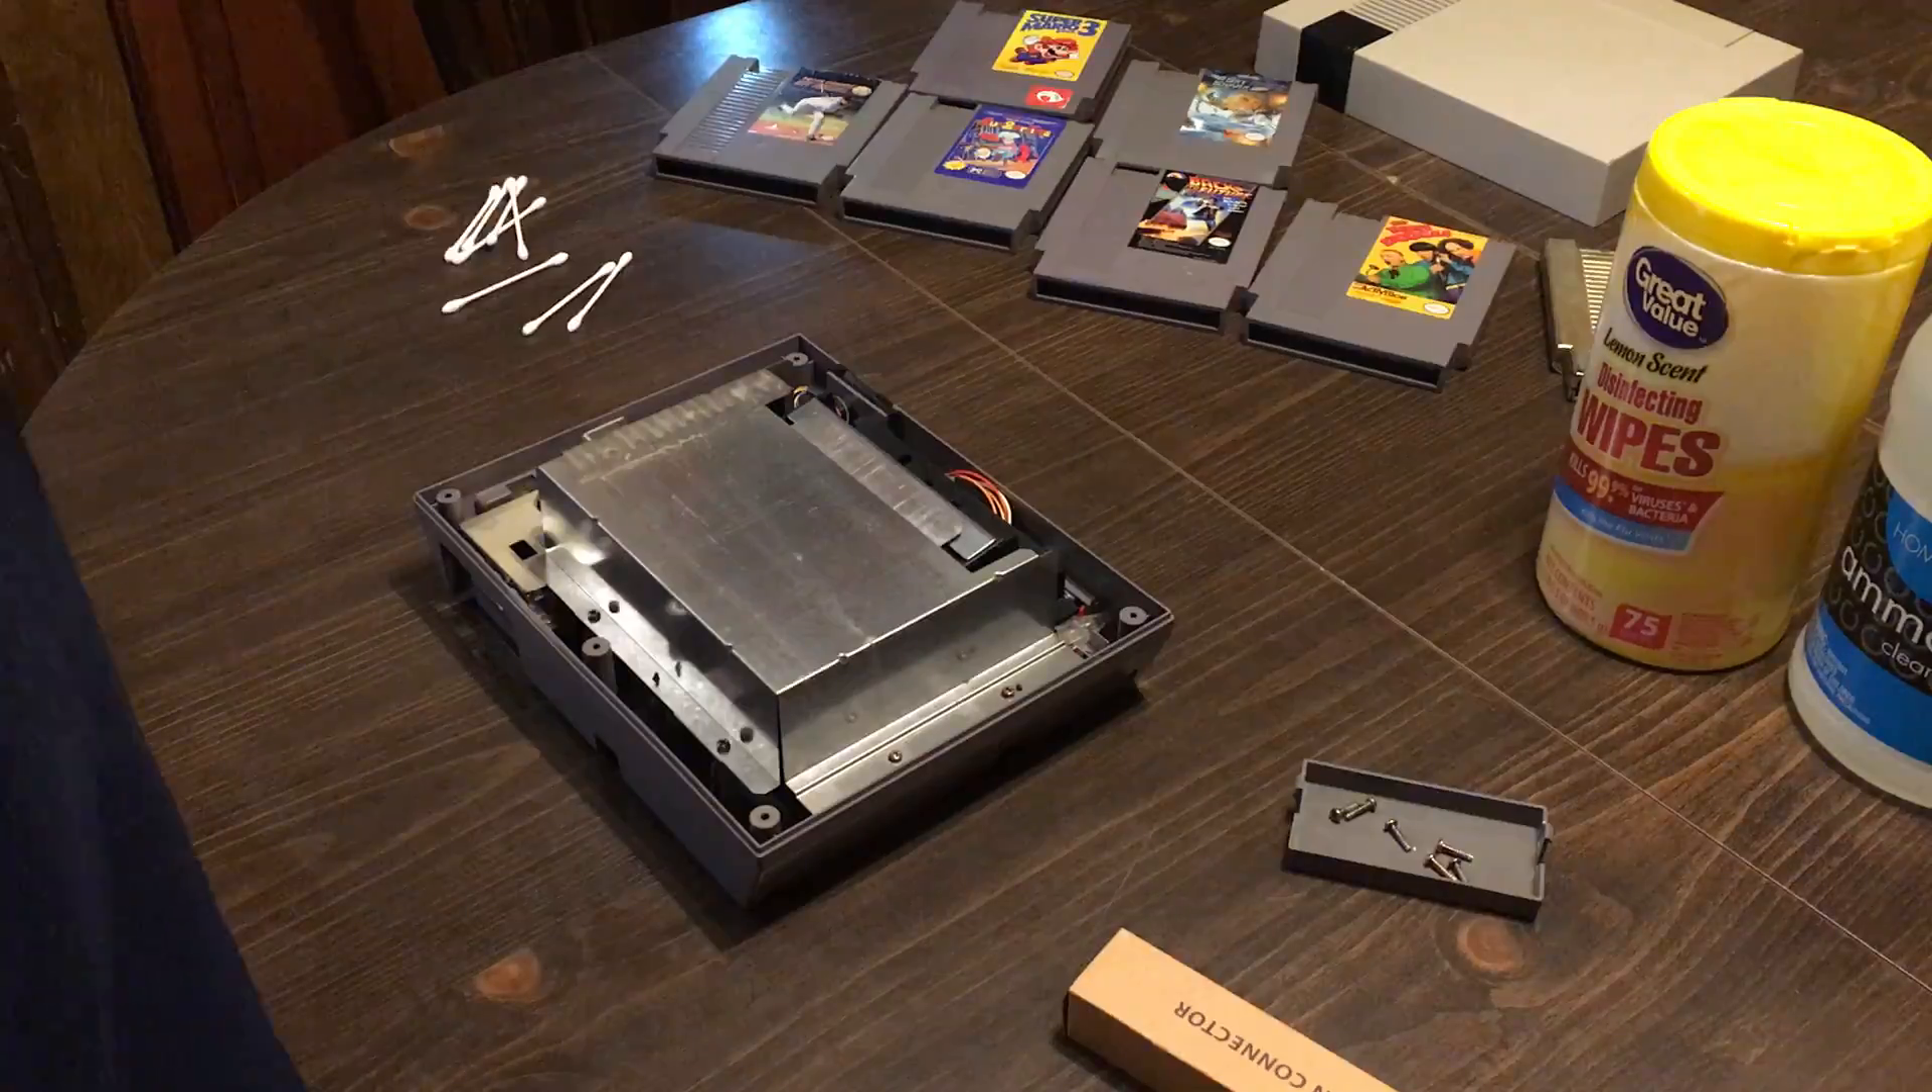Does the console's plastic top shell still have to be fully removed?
No.